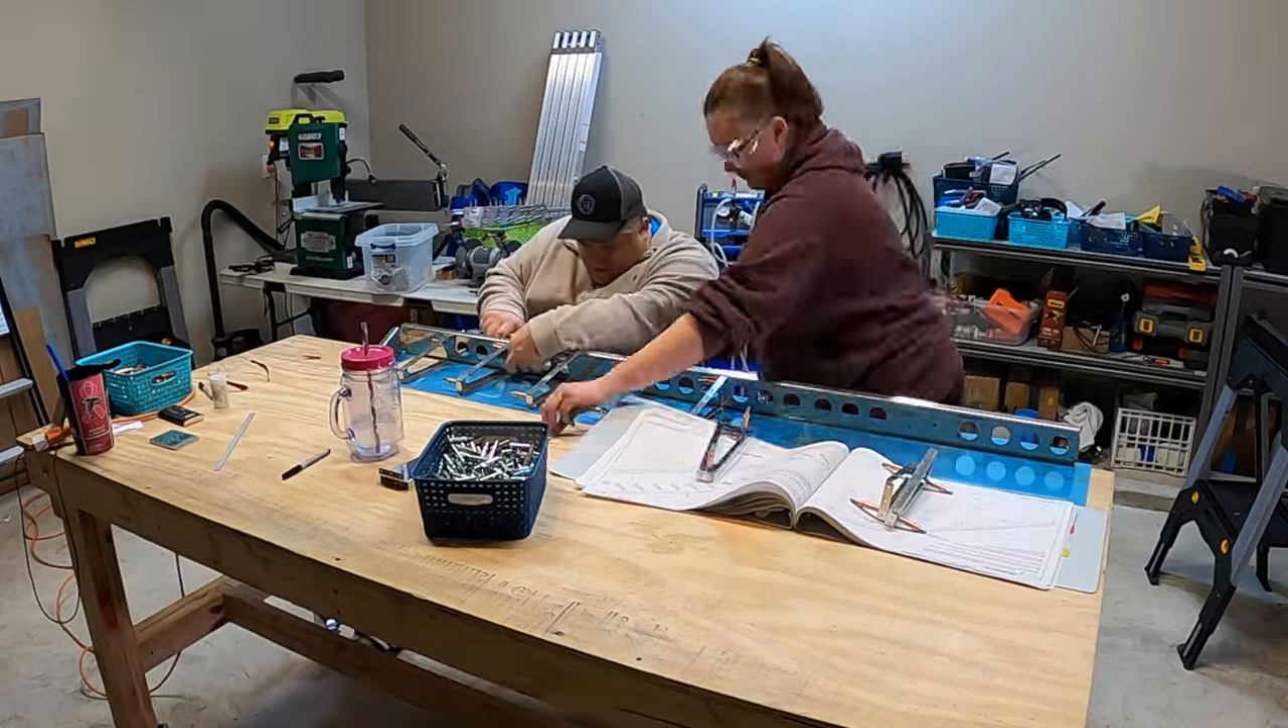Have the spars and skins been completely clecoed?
No.